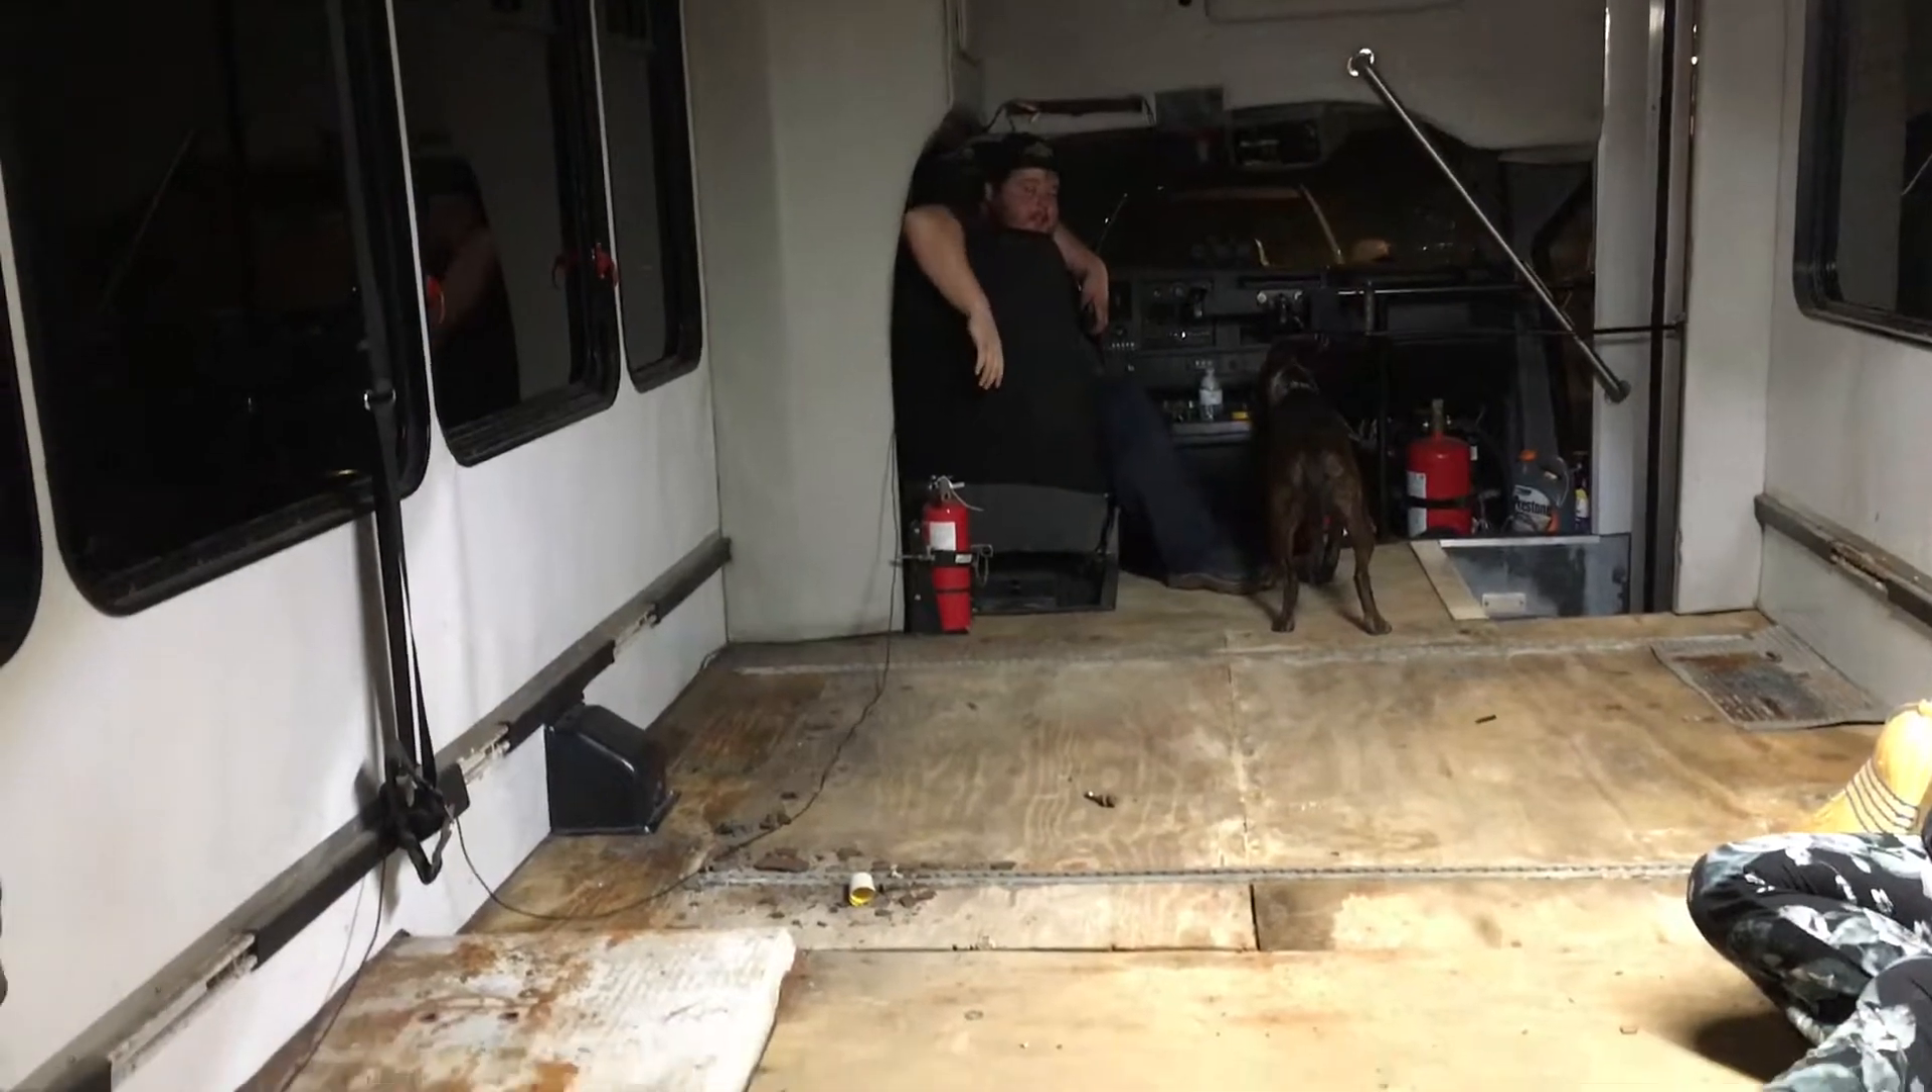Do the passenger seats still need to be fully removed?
No.